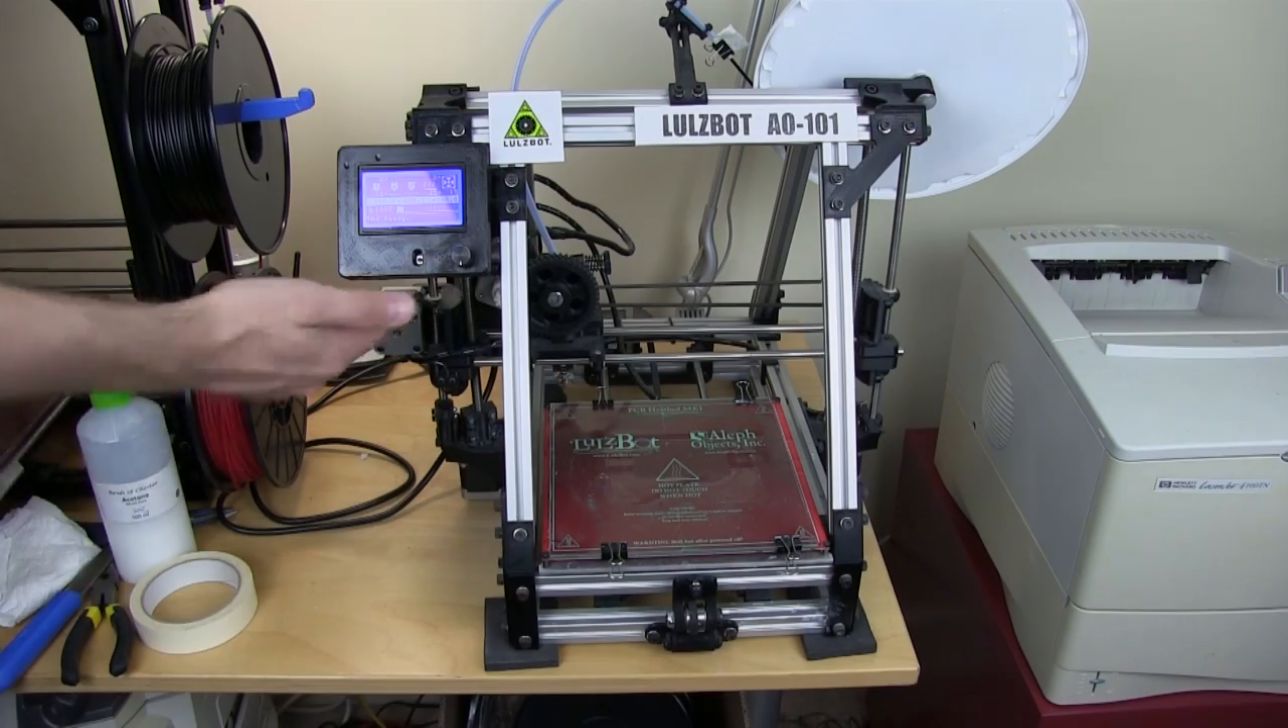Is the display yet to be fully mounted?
No.